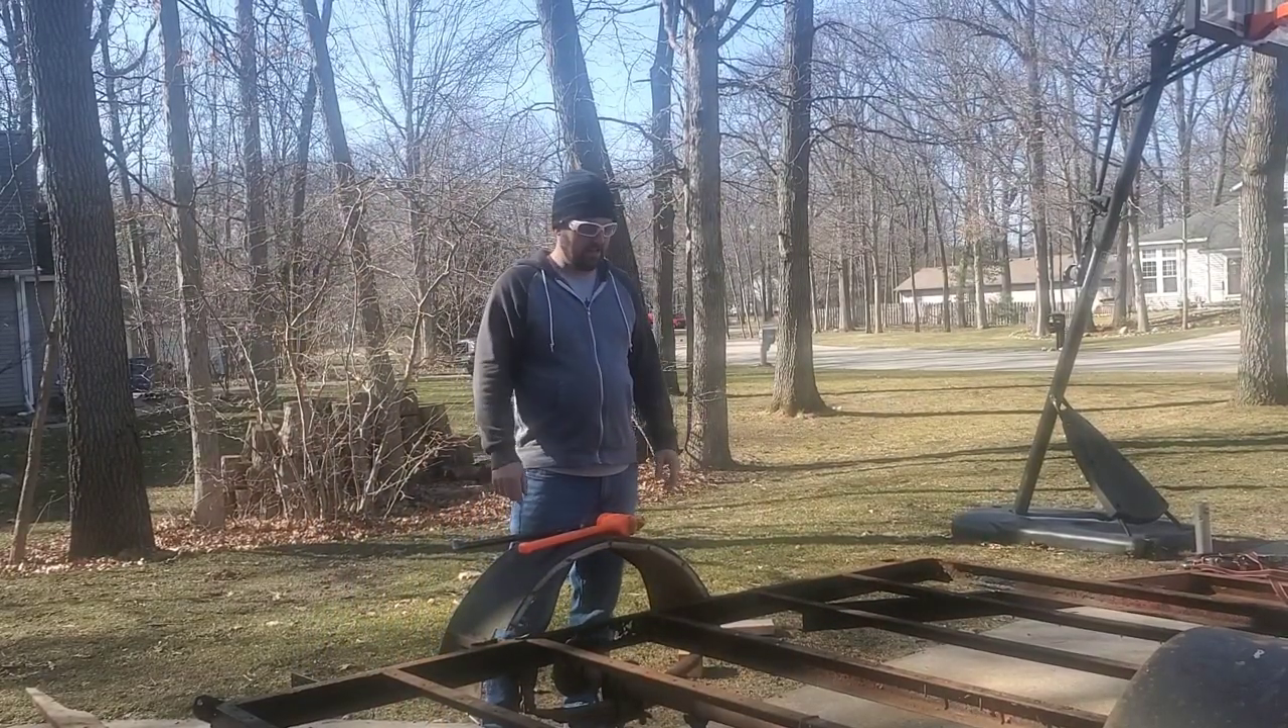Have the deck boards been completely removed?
Yes.